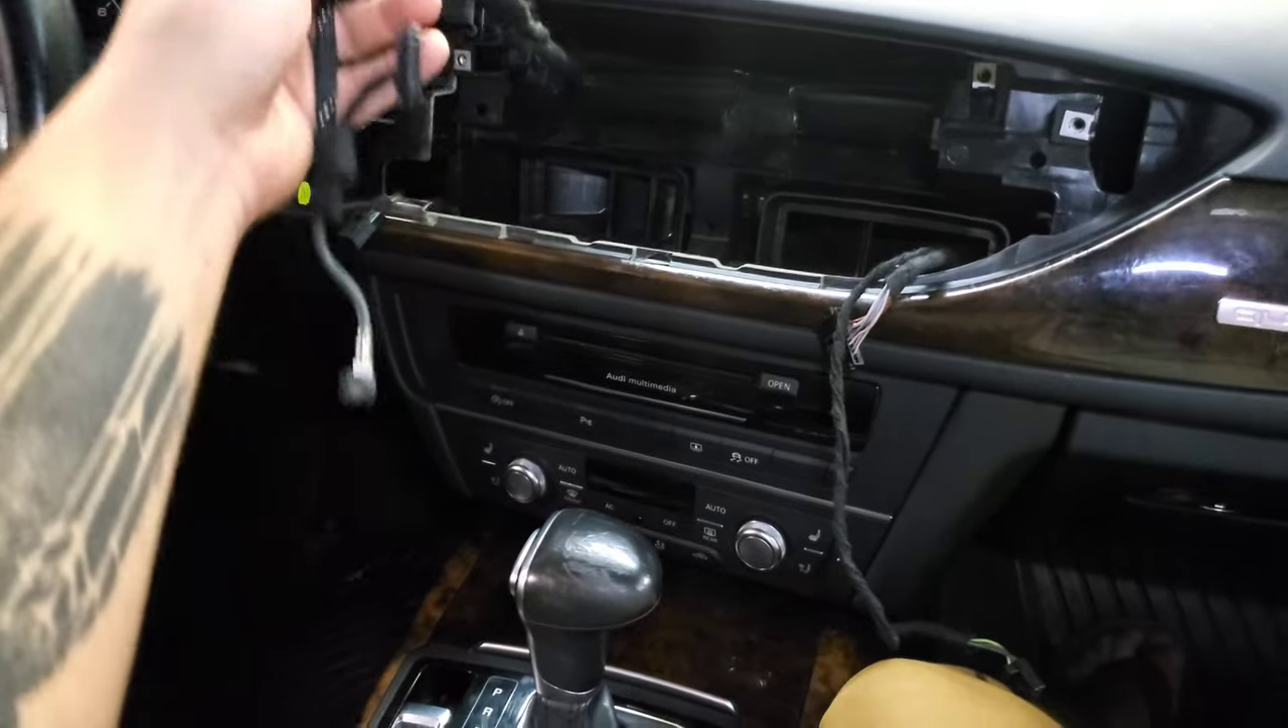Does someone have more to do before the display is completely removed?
No.